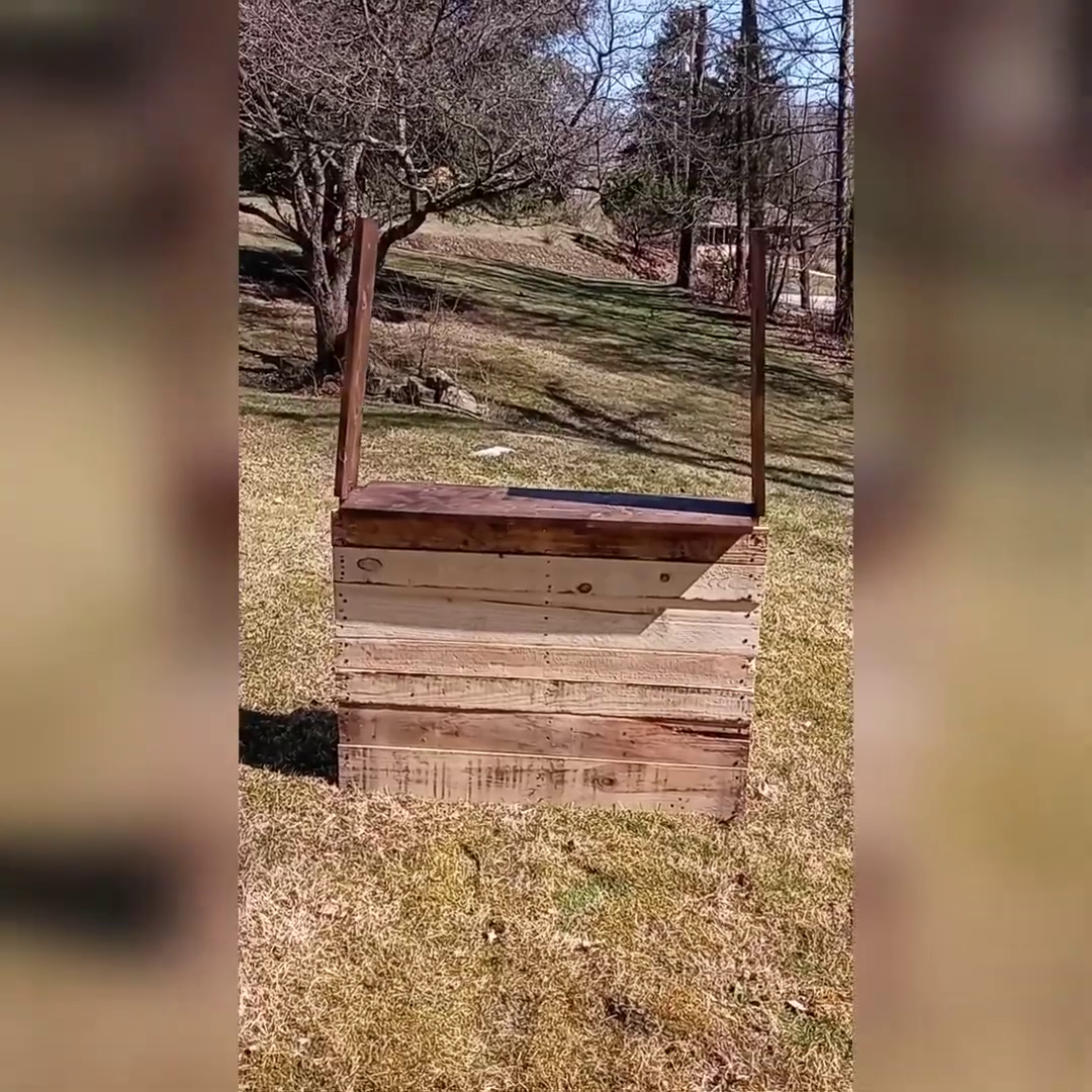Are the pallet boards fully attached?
Yes.